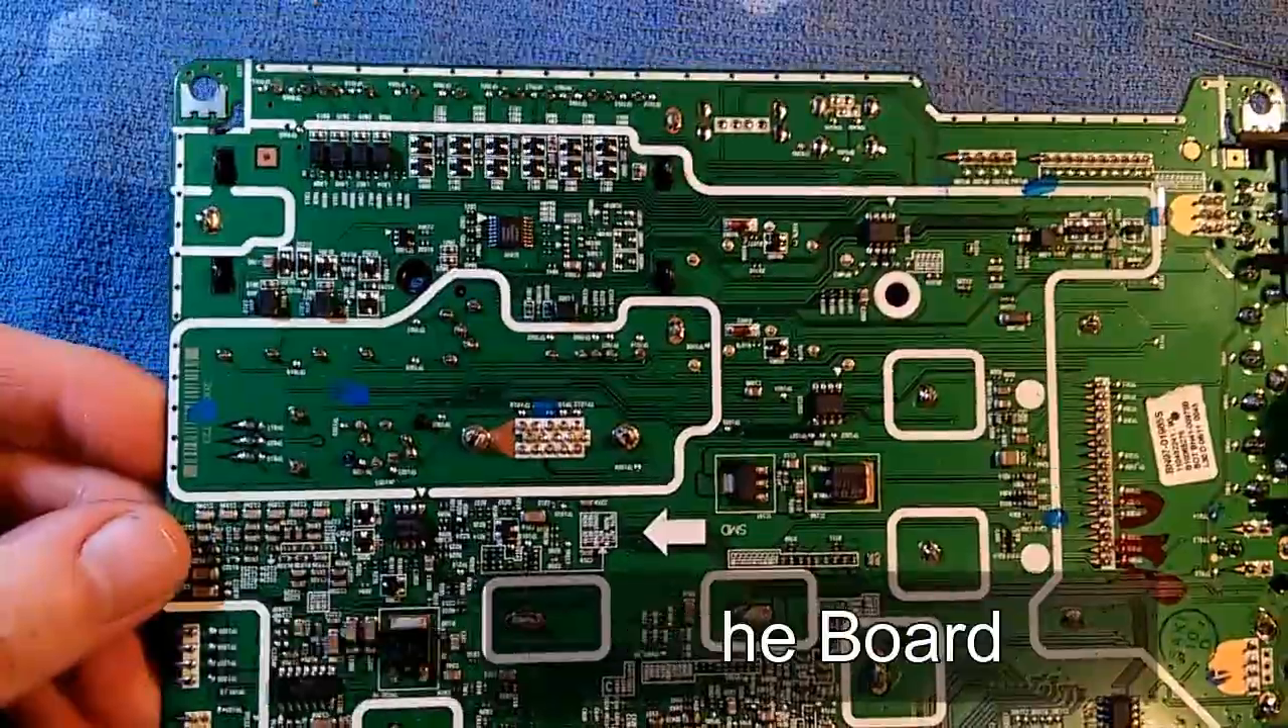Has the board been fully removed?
Yes.